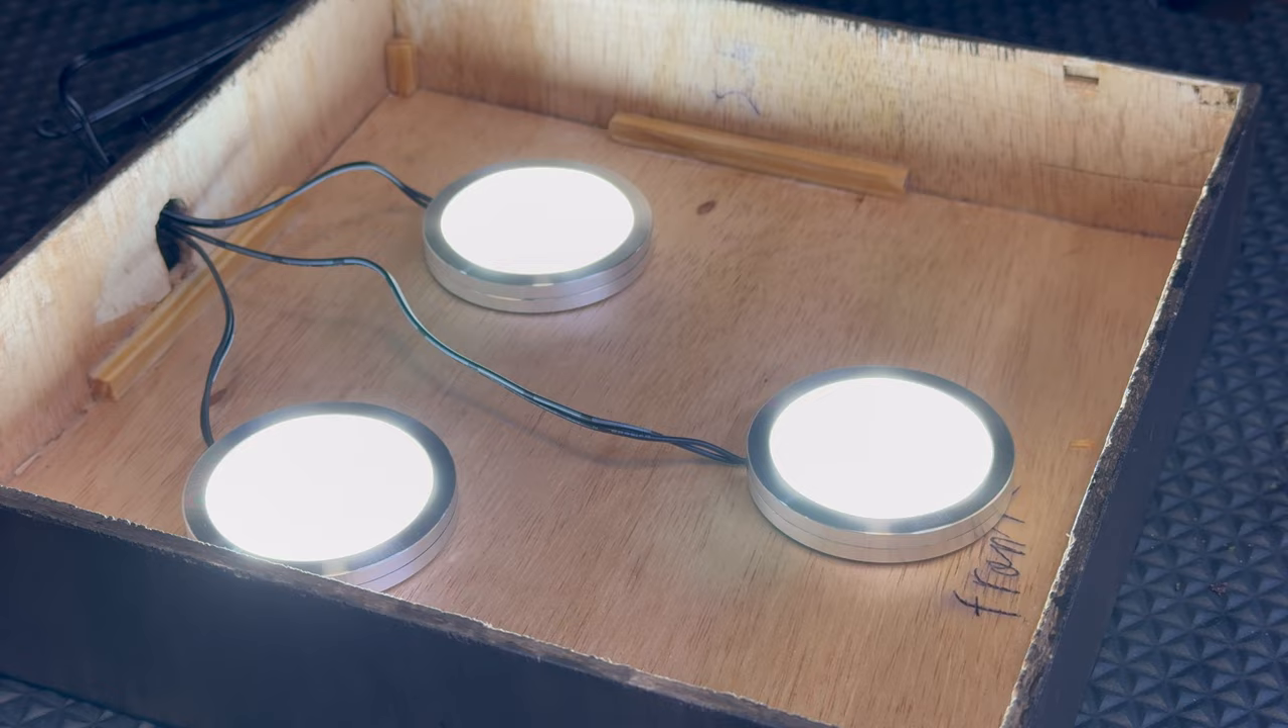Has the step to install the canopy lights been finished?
Yes.